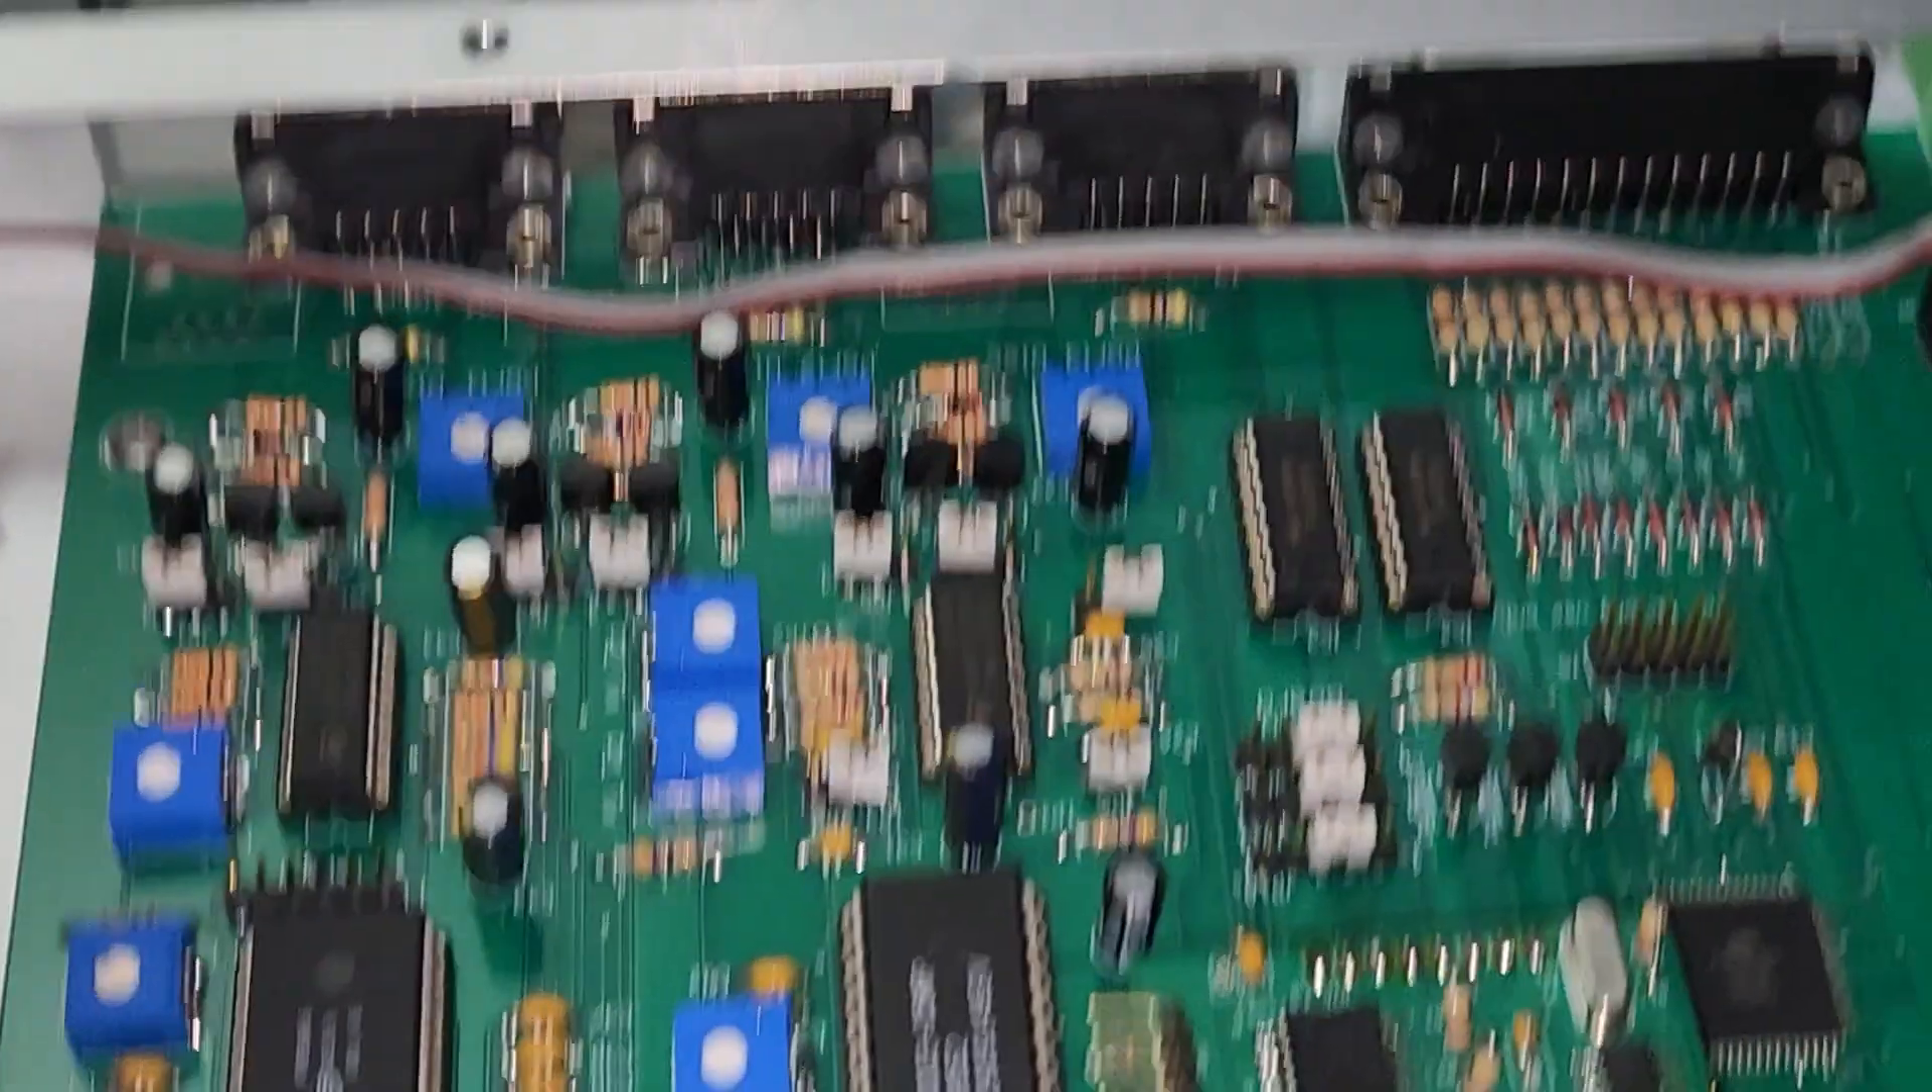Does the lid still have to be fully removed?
No.